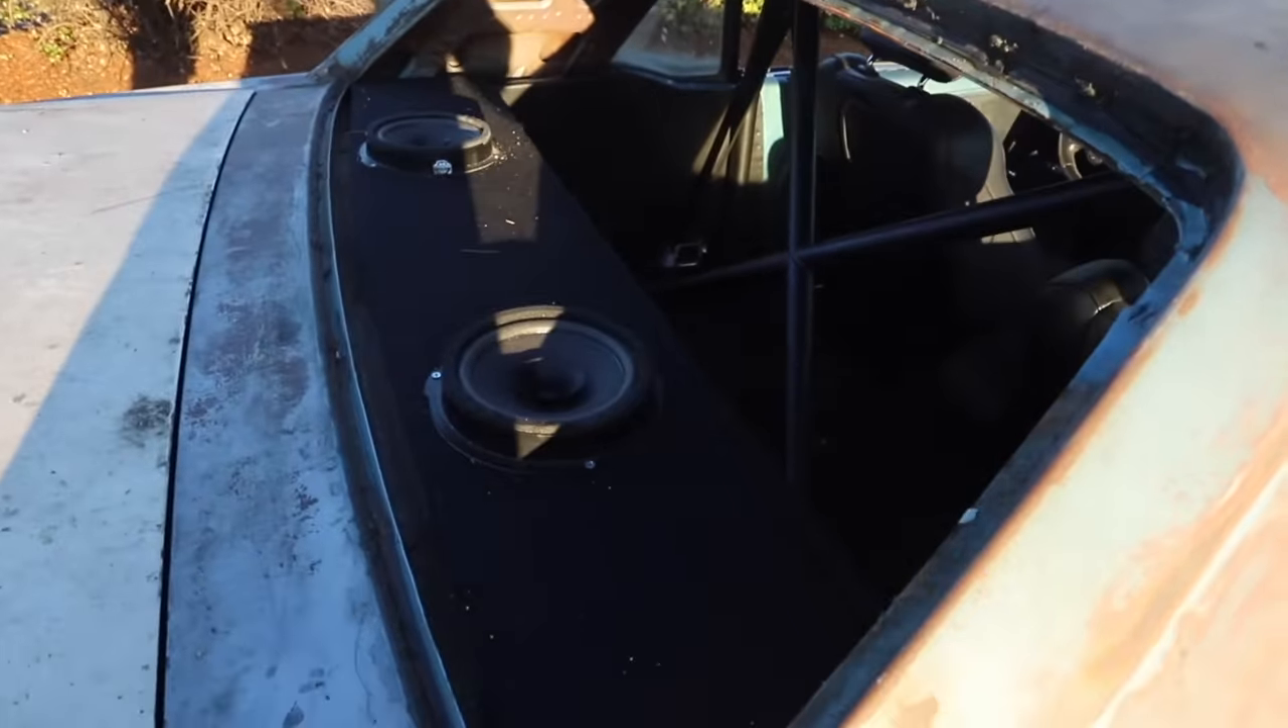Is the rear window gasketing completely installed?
No.